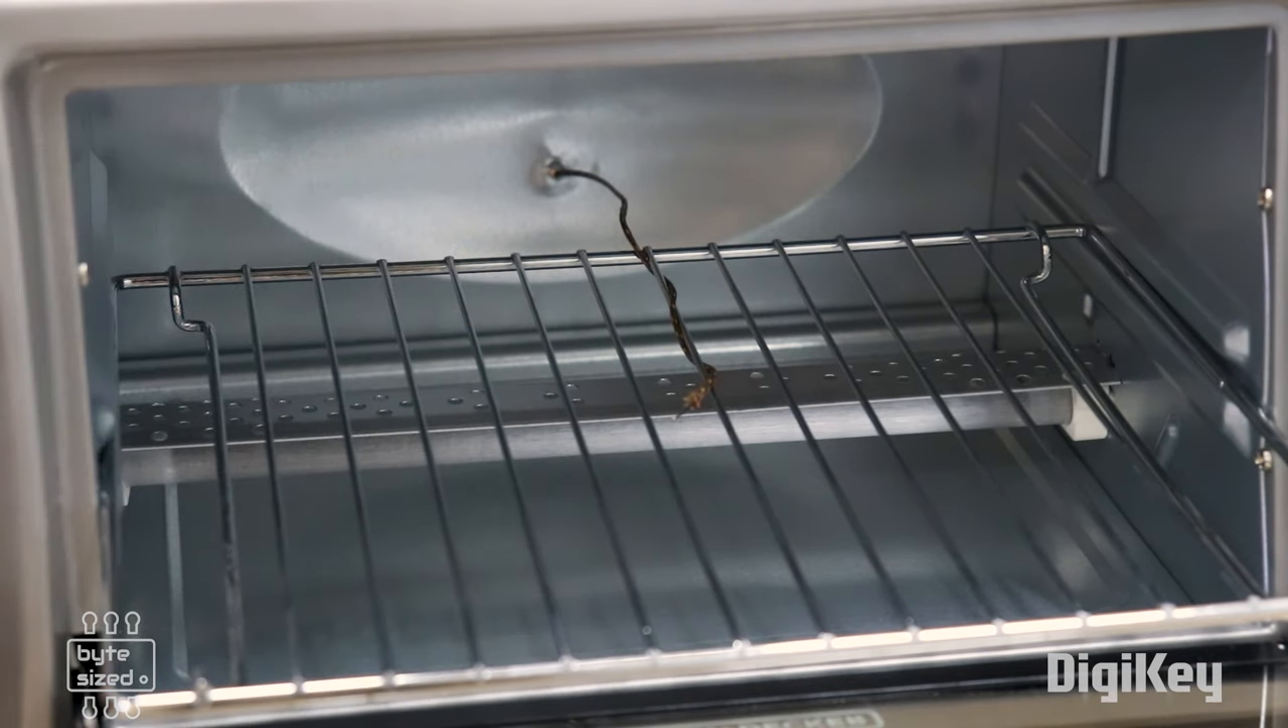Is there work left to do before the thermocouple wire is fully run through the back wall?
No.